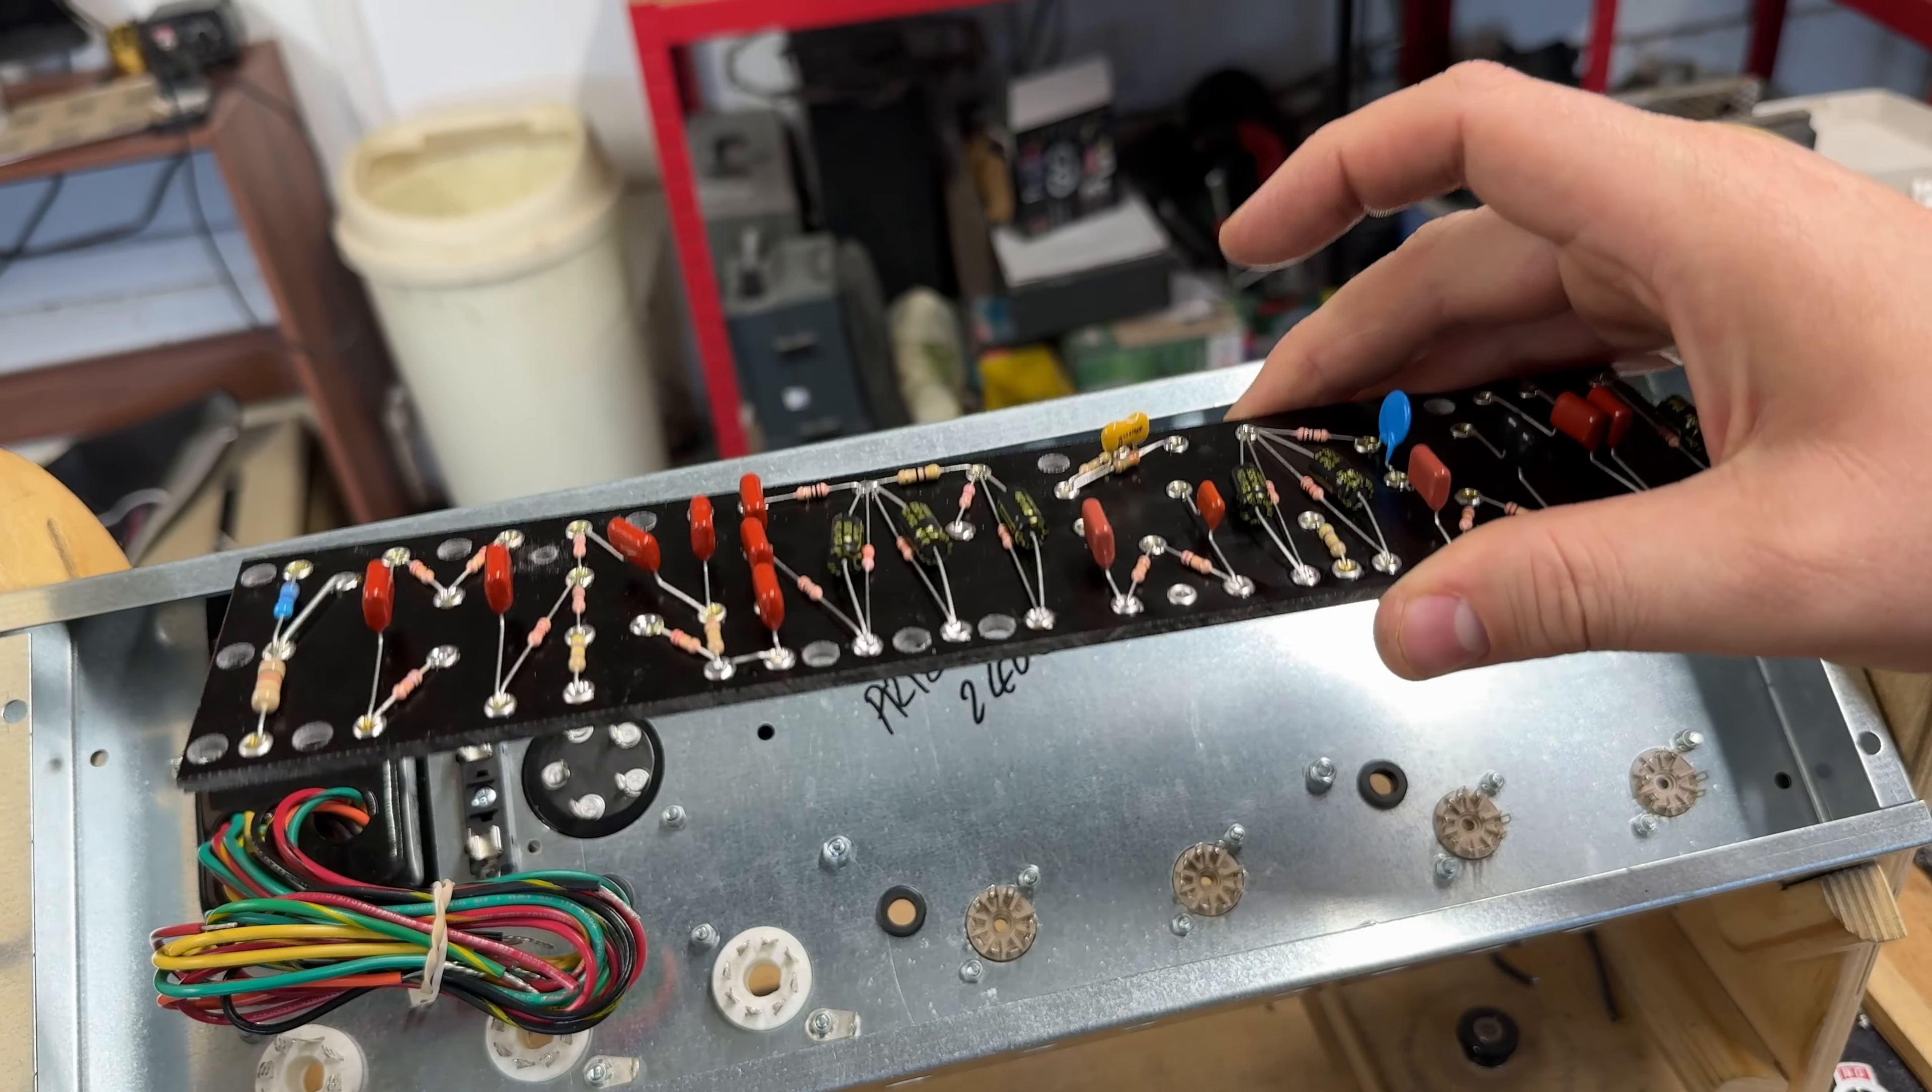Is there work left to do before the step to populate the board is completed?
No.